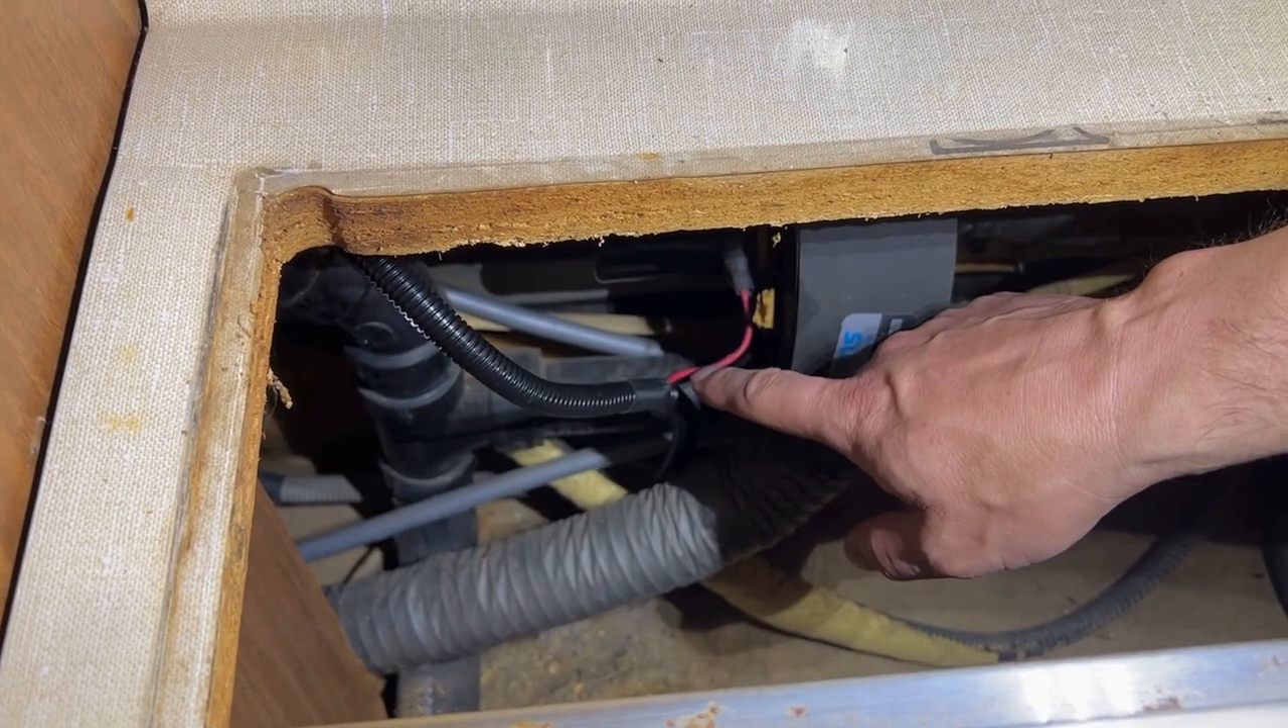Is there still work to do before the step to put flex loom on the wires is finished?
No.